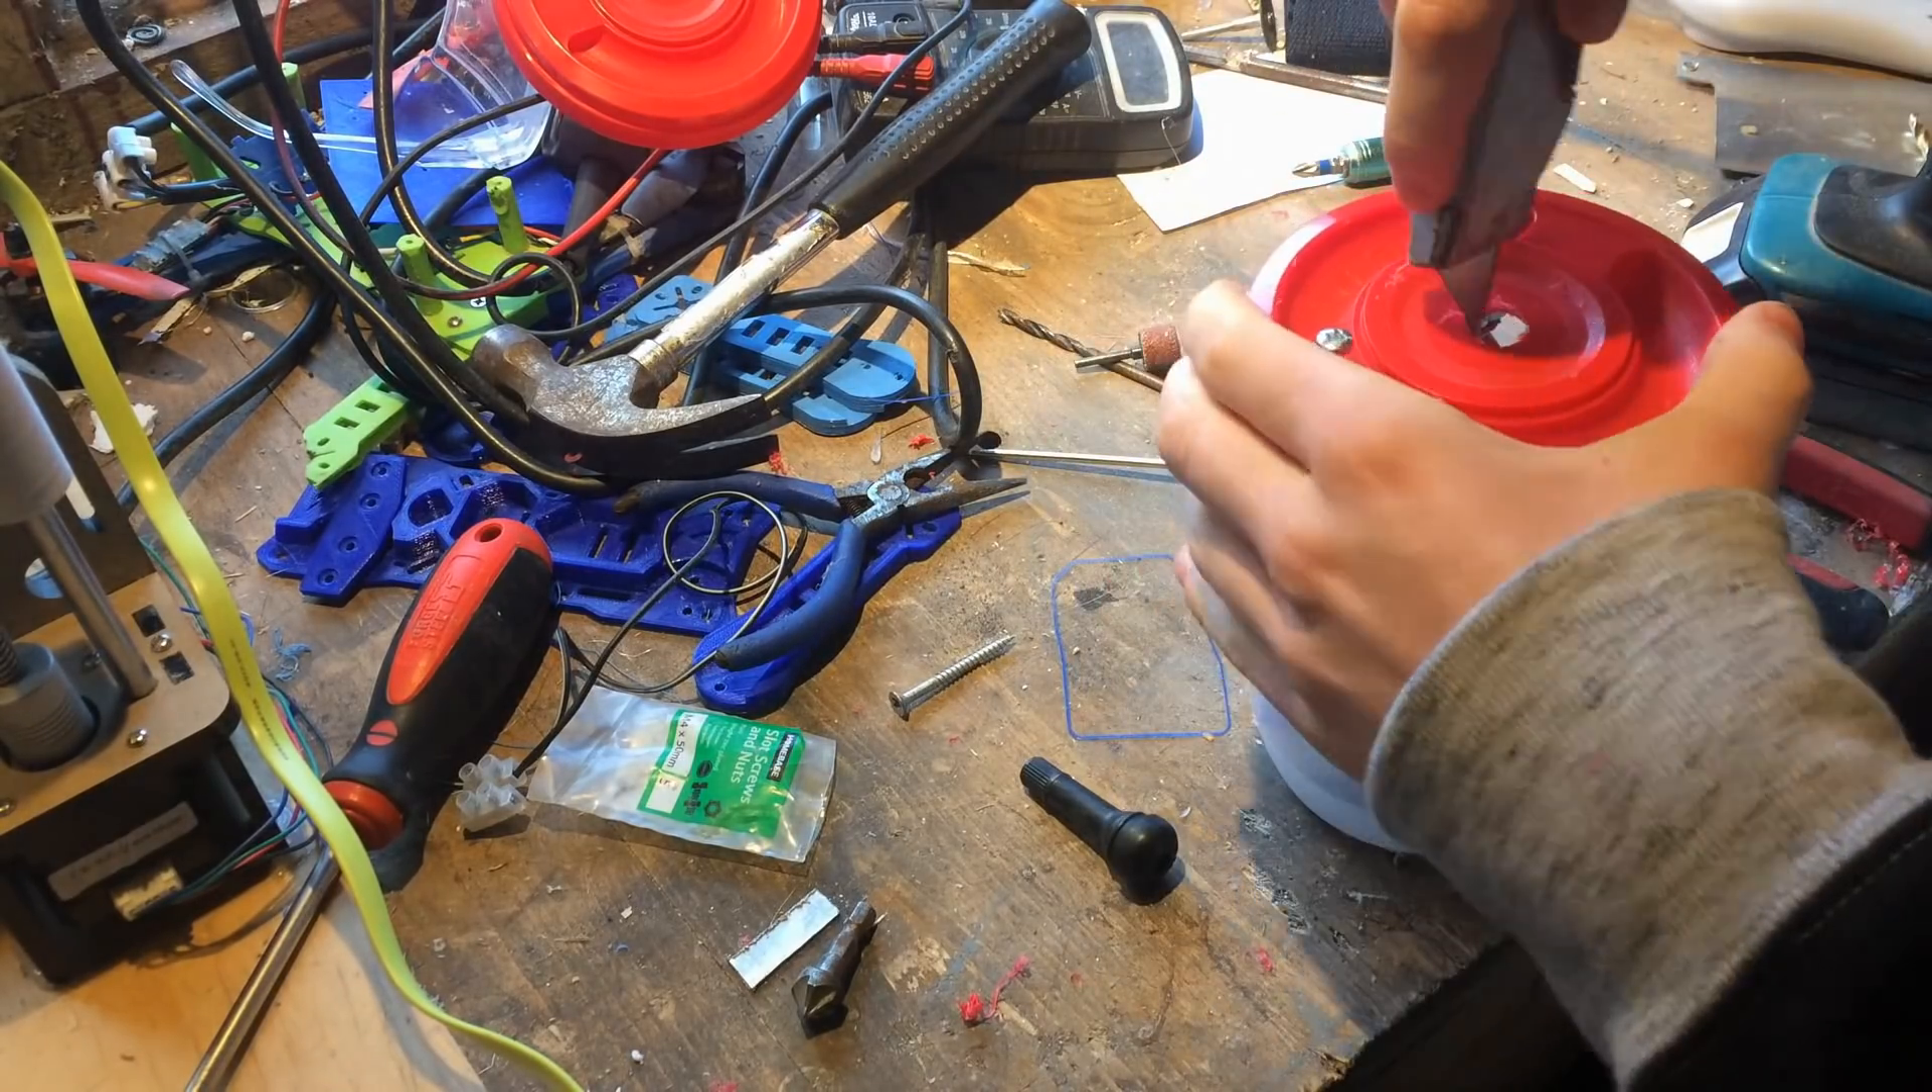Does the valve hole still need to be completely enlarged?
Yes.